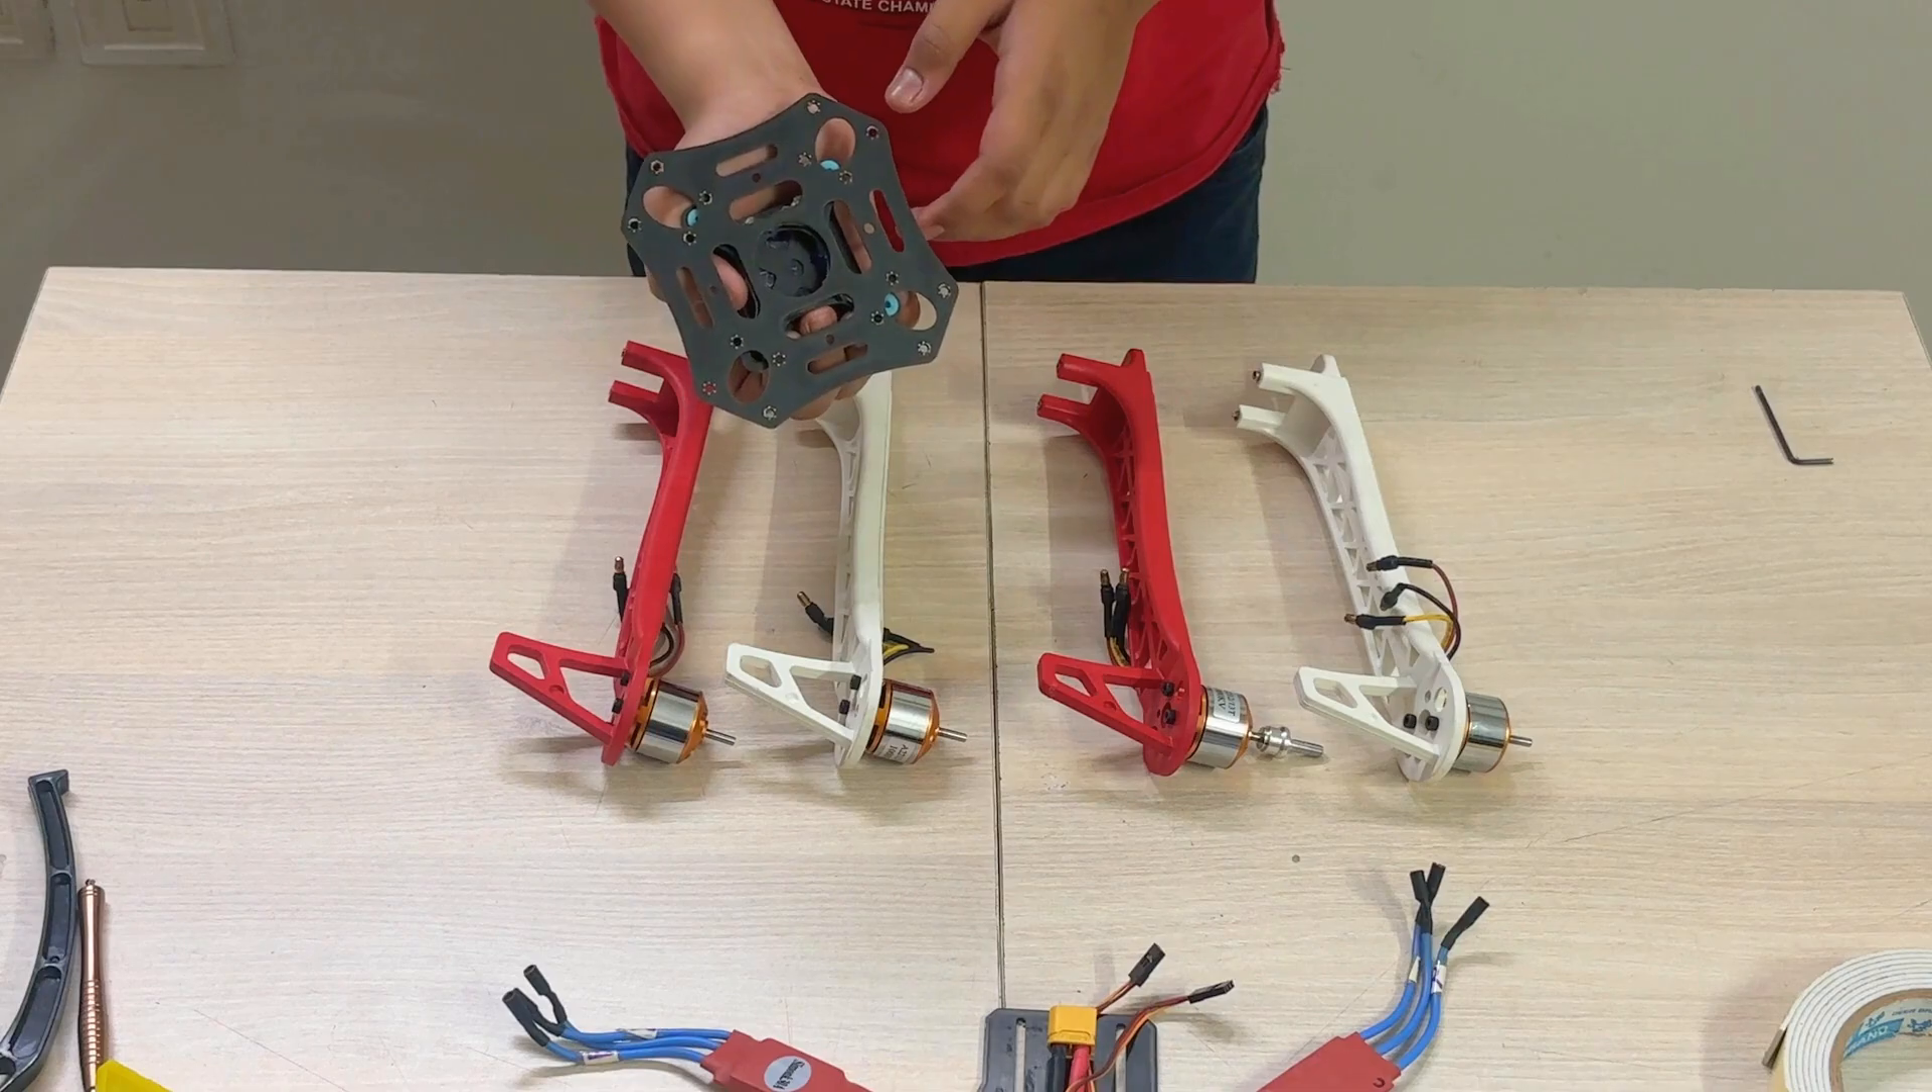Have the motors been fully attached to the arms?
Yes.